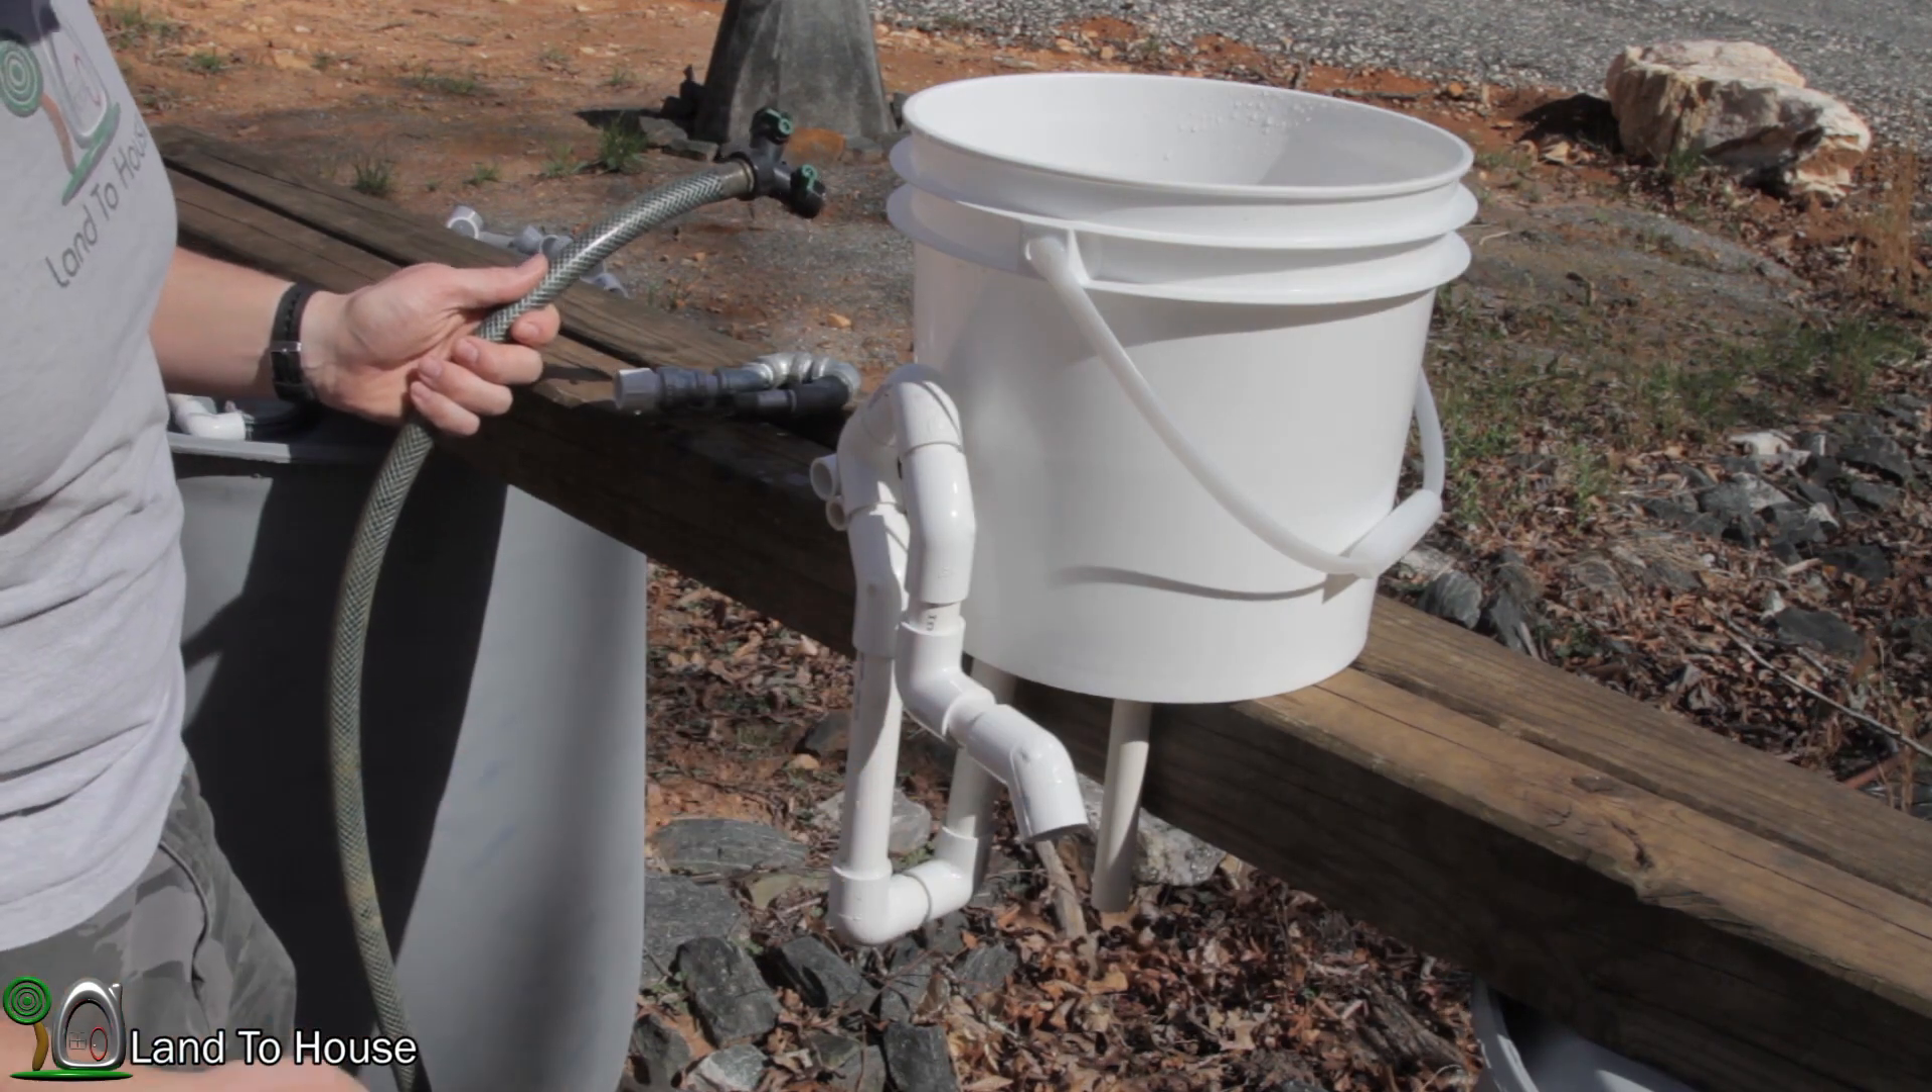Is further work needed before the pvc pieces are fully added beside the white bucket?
No.